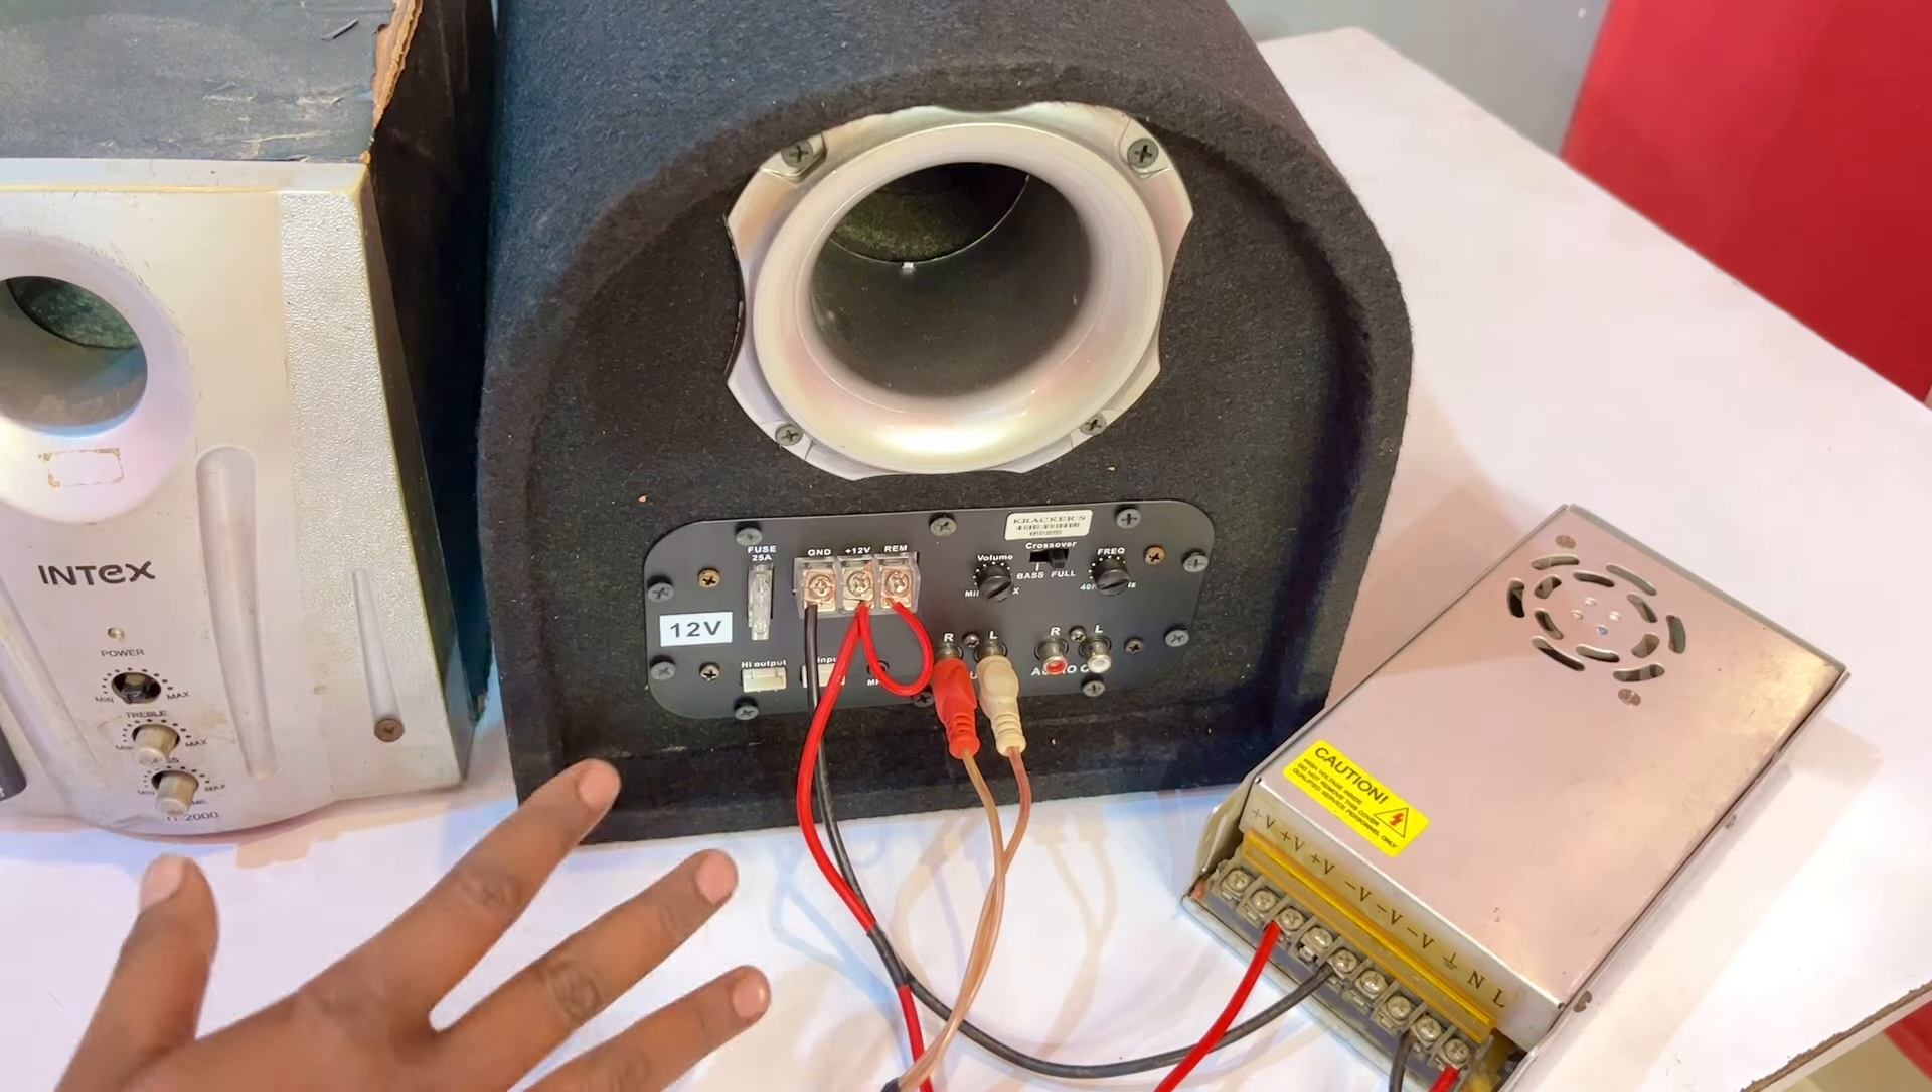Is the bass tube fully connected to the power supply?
Yes.